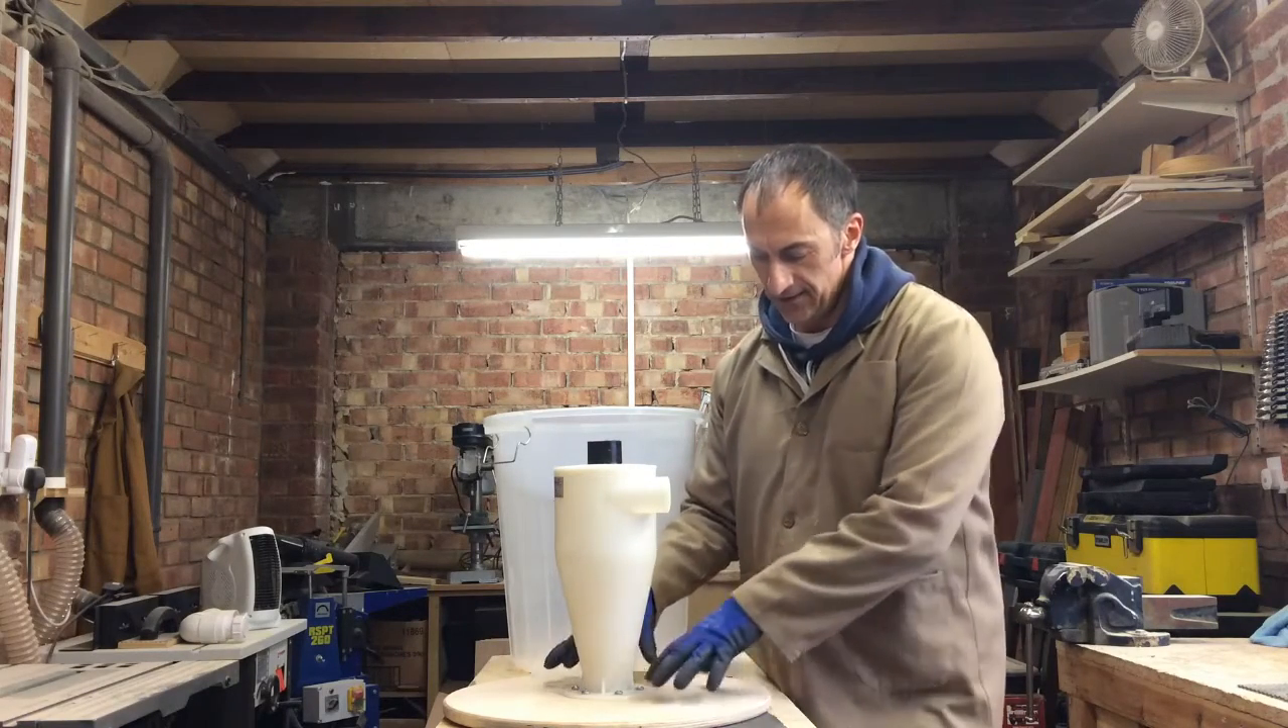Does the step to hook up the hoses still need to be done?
Yes.